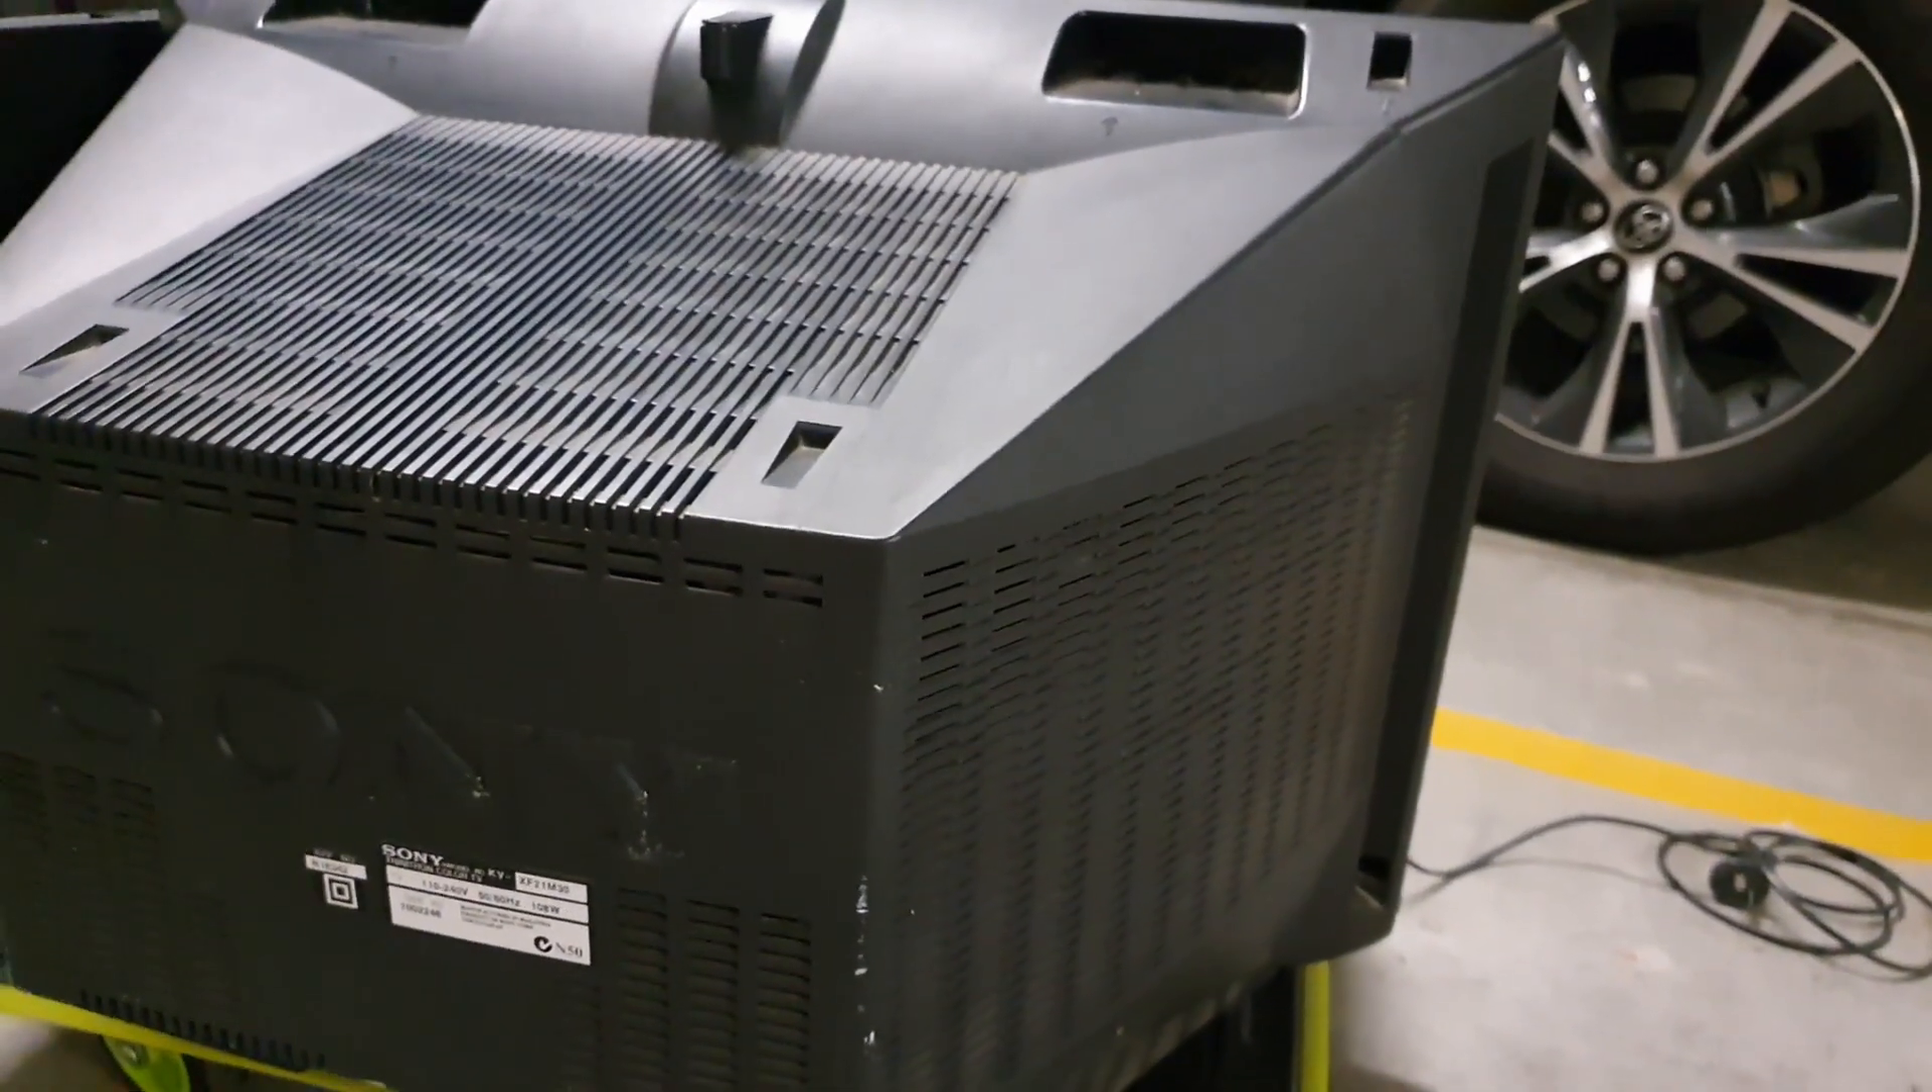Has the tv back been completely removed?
No.